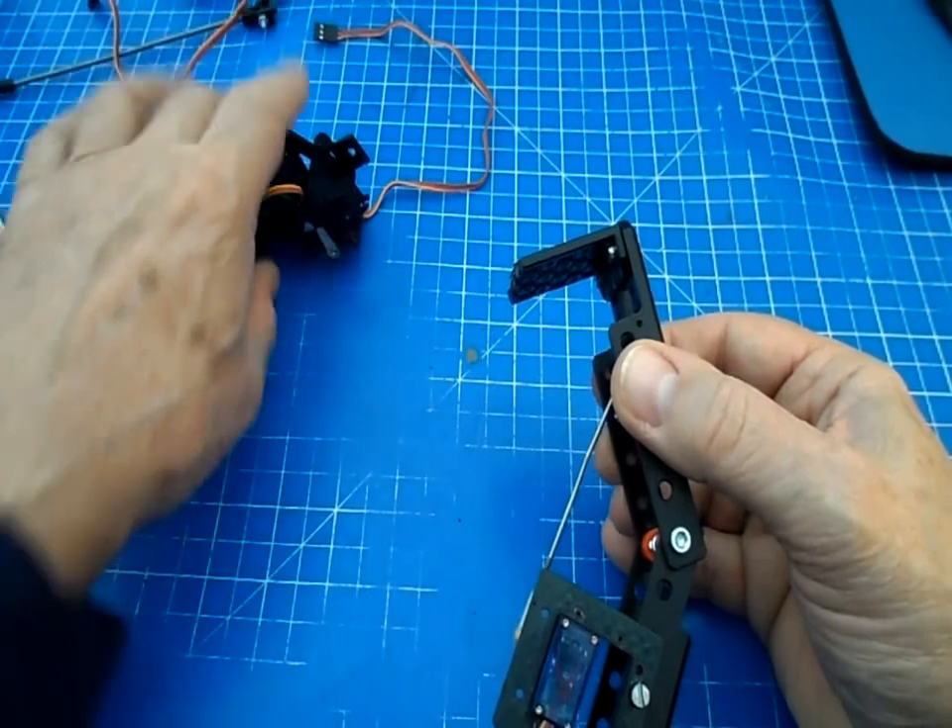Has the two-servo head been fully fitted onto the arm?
No.